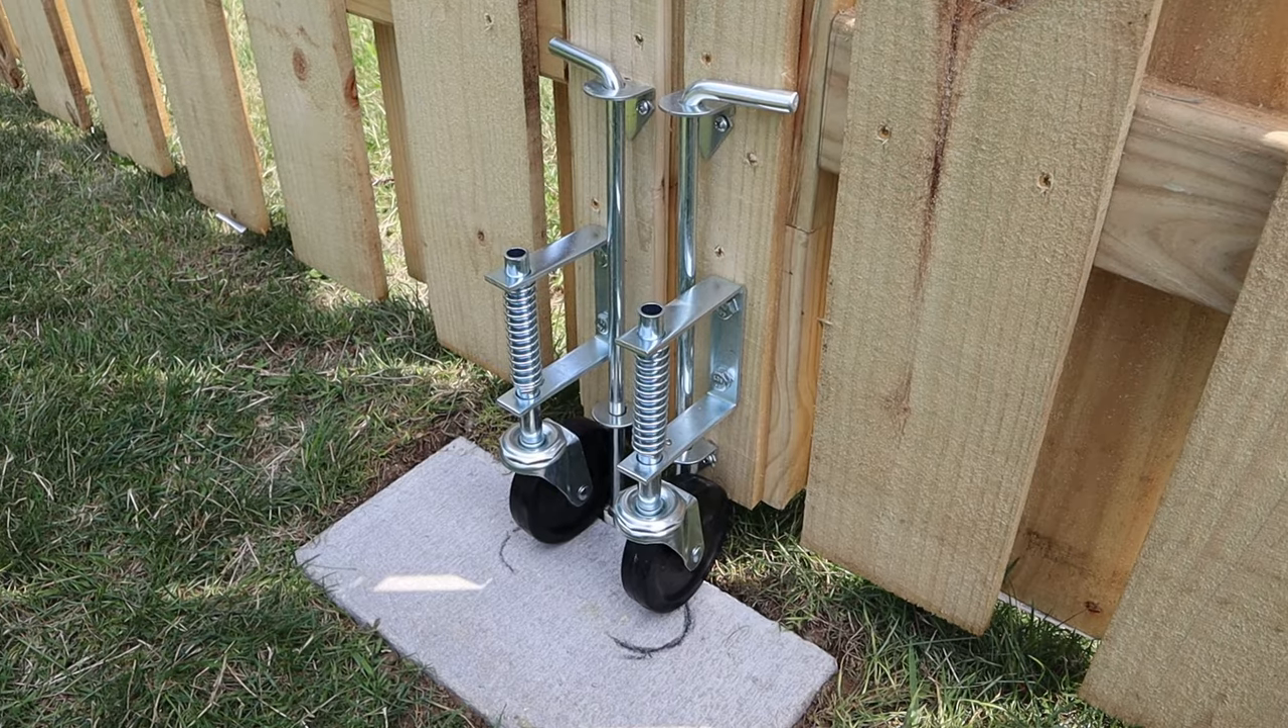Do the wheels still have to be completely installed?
No.